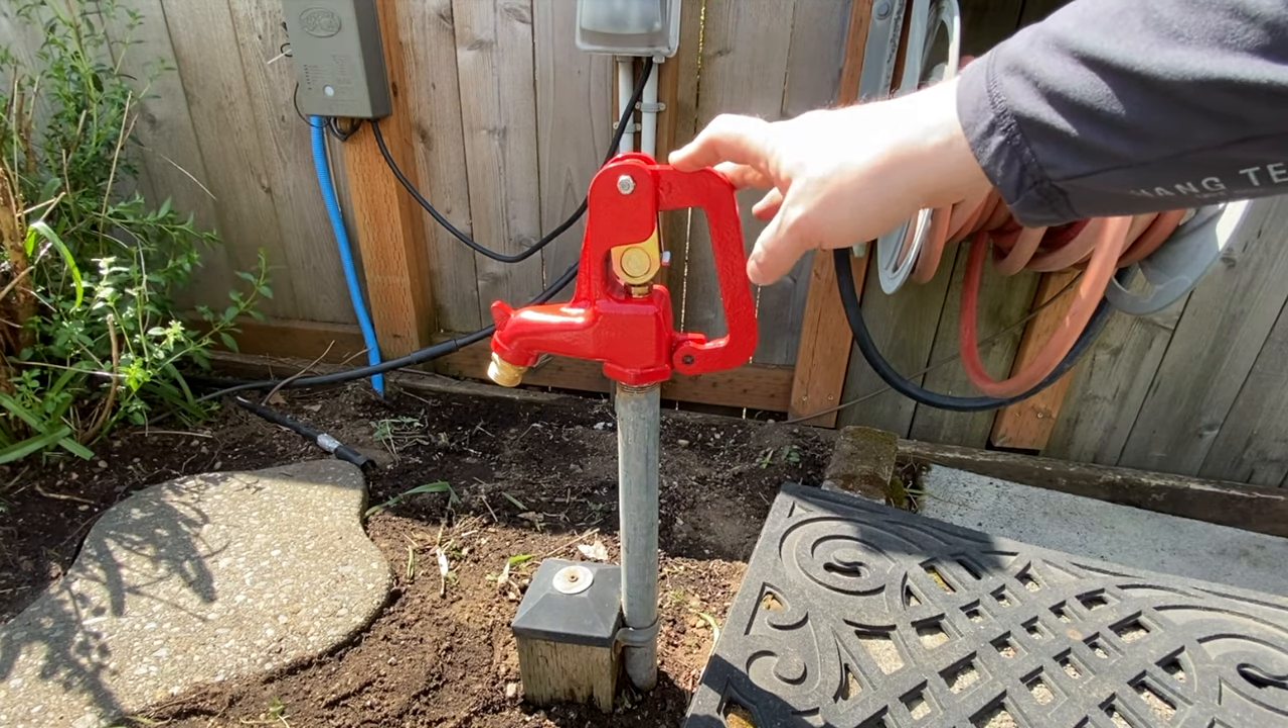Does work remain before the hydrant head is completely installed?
No.